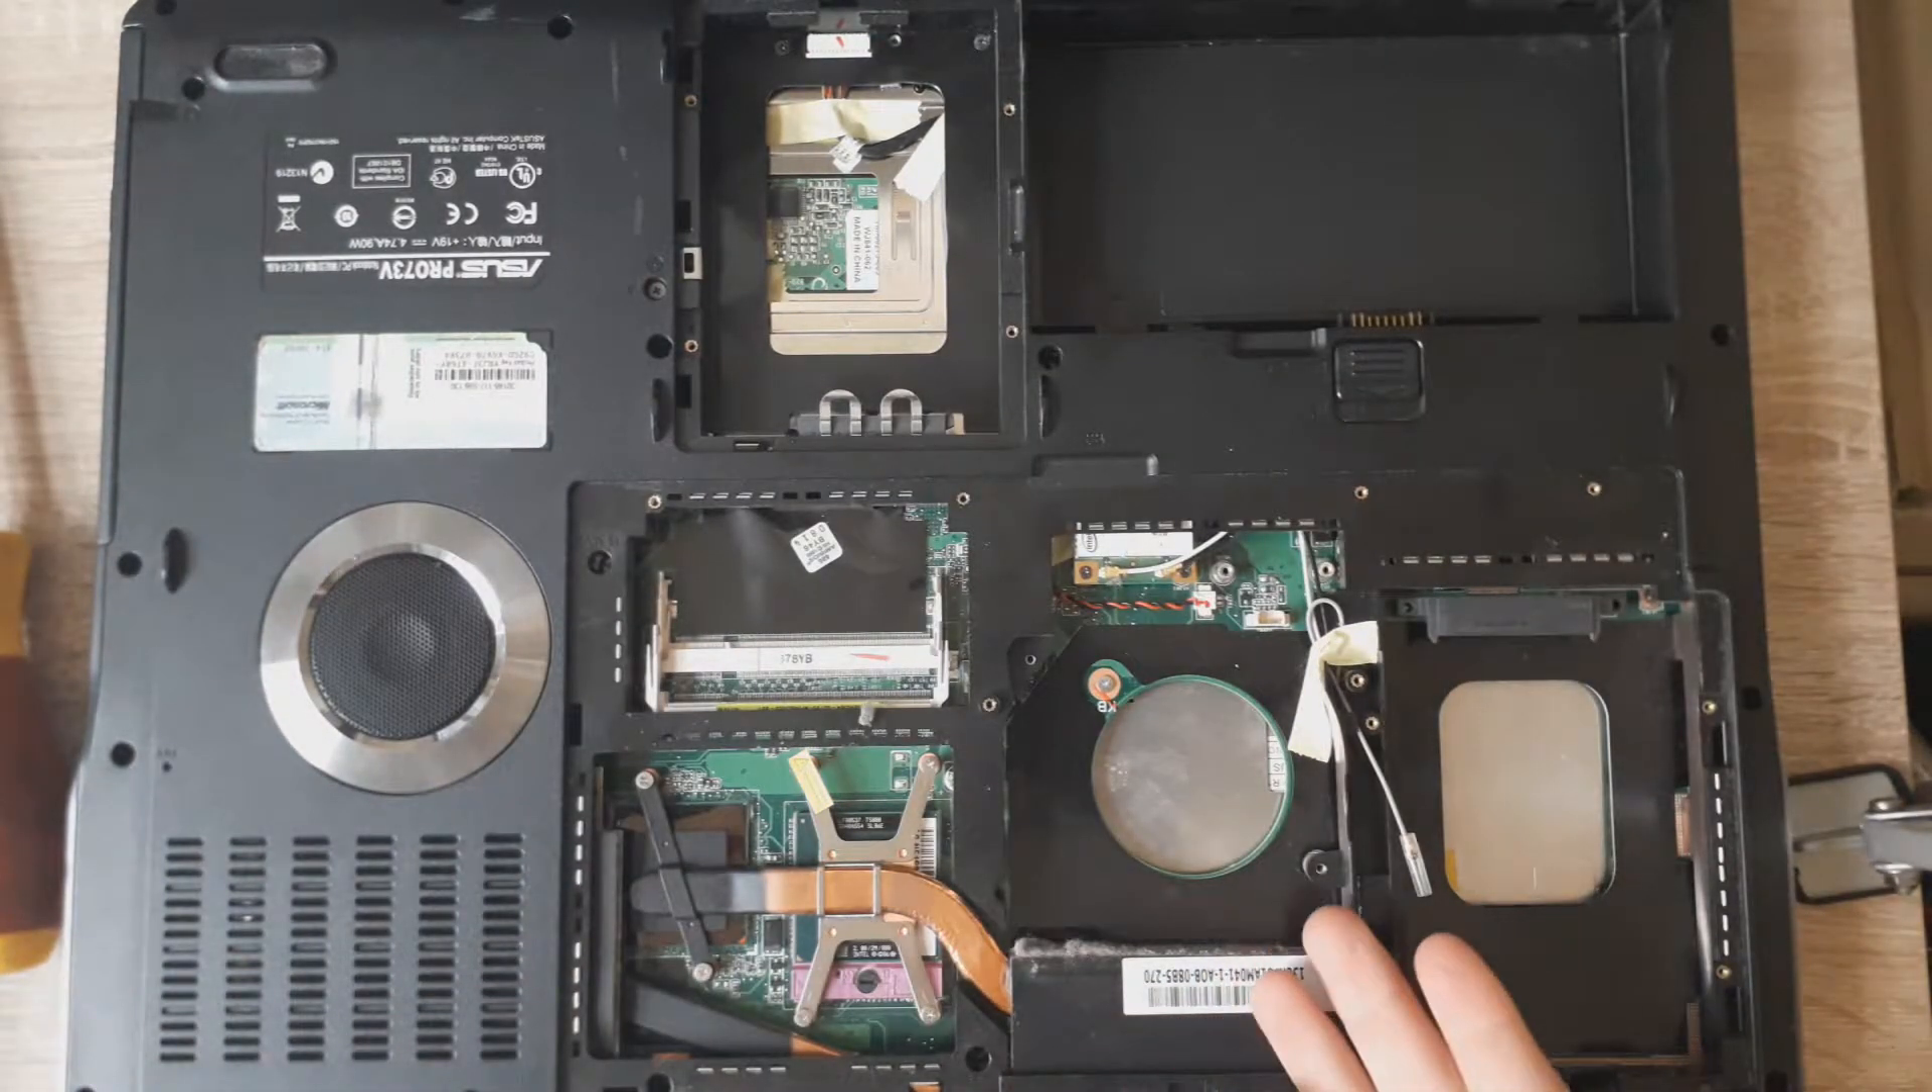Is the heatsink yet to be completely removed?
Yes.